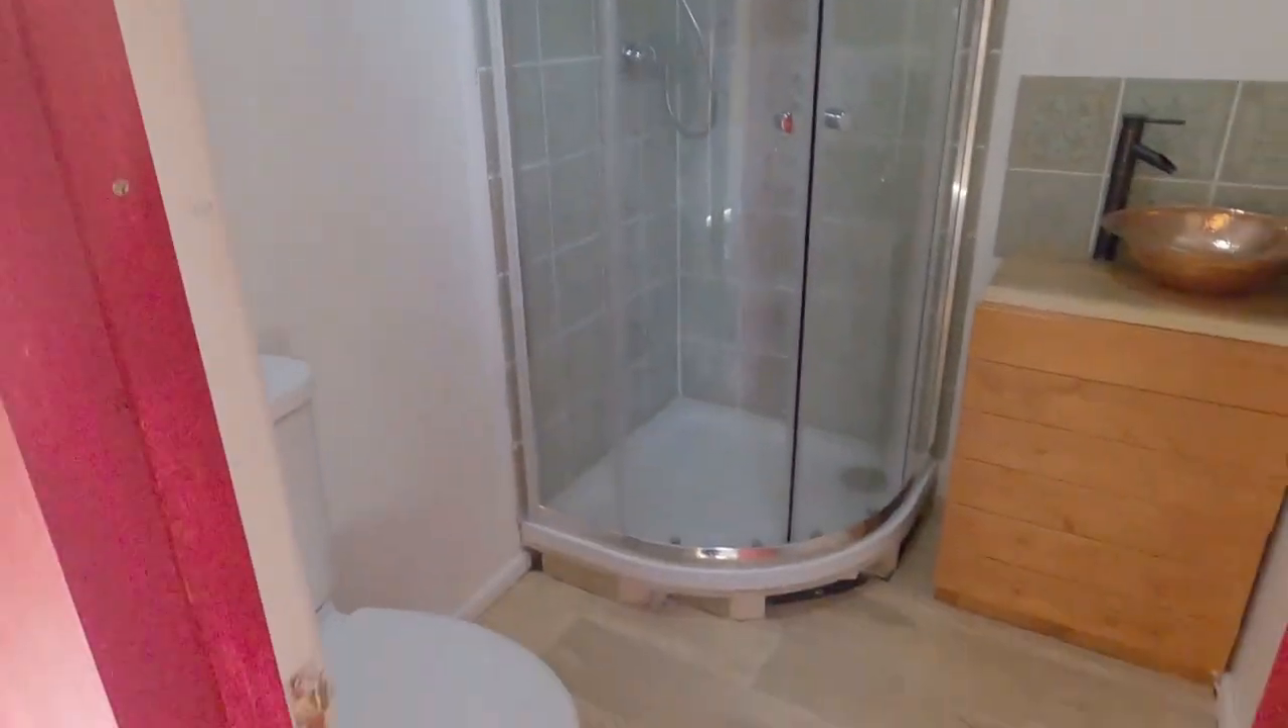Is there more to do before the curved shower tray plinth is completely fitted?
Yes.